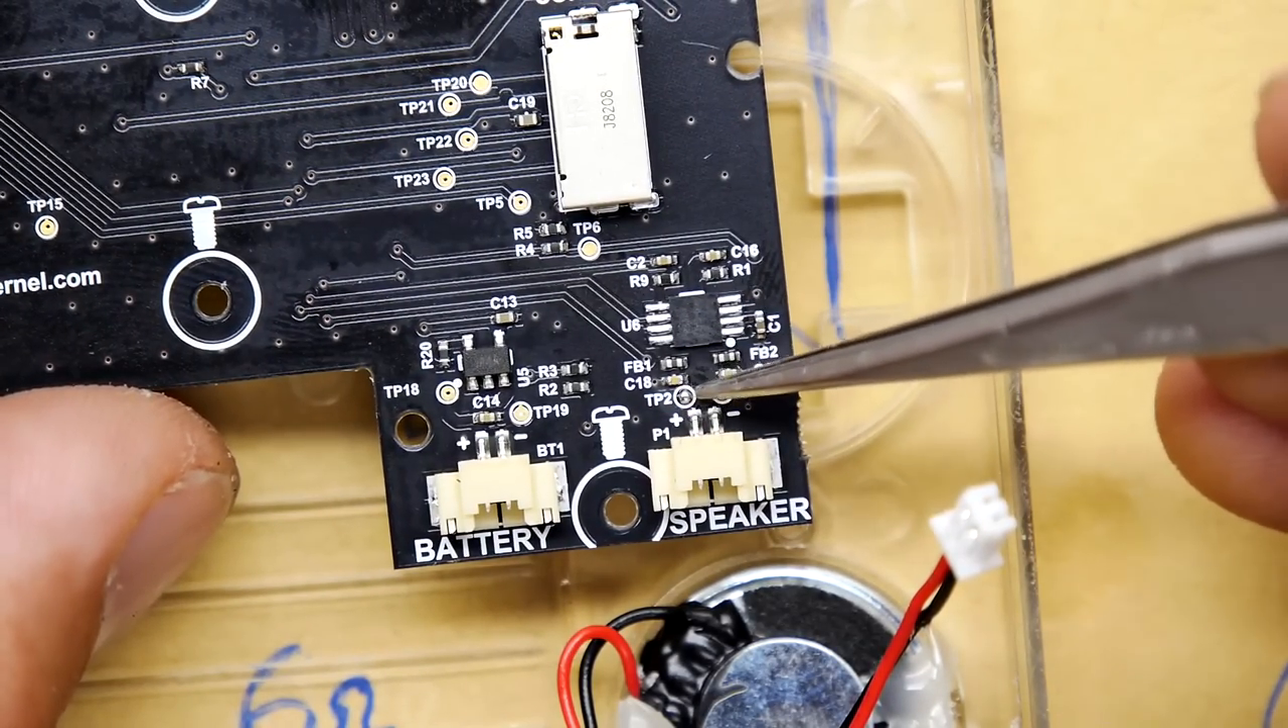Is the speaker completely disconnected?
Yes.